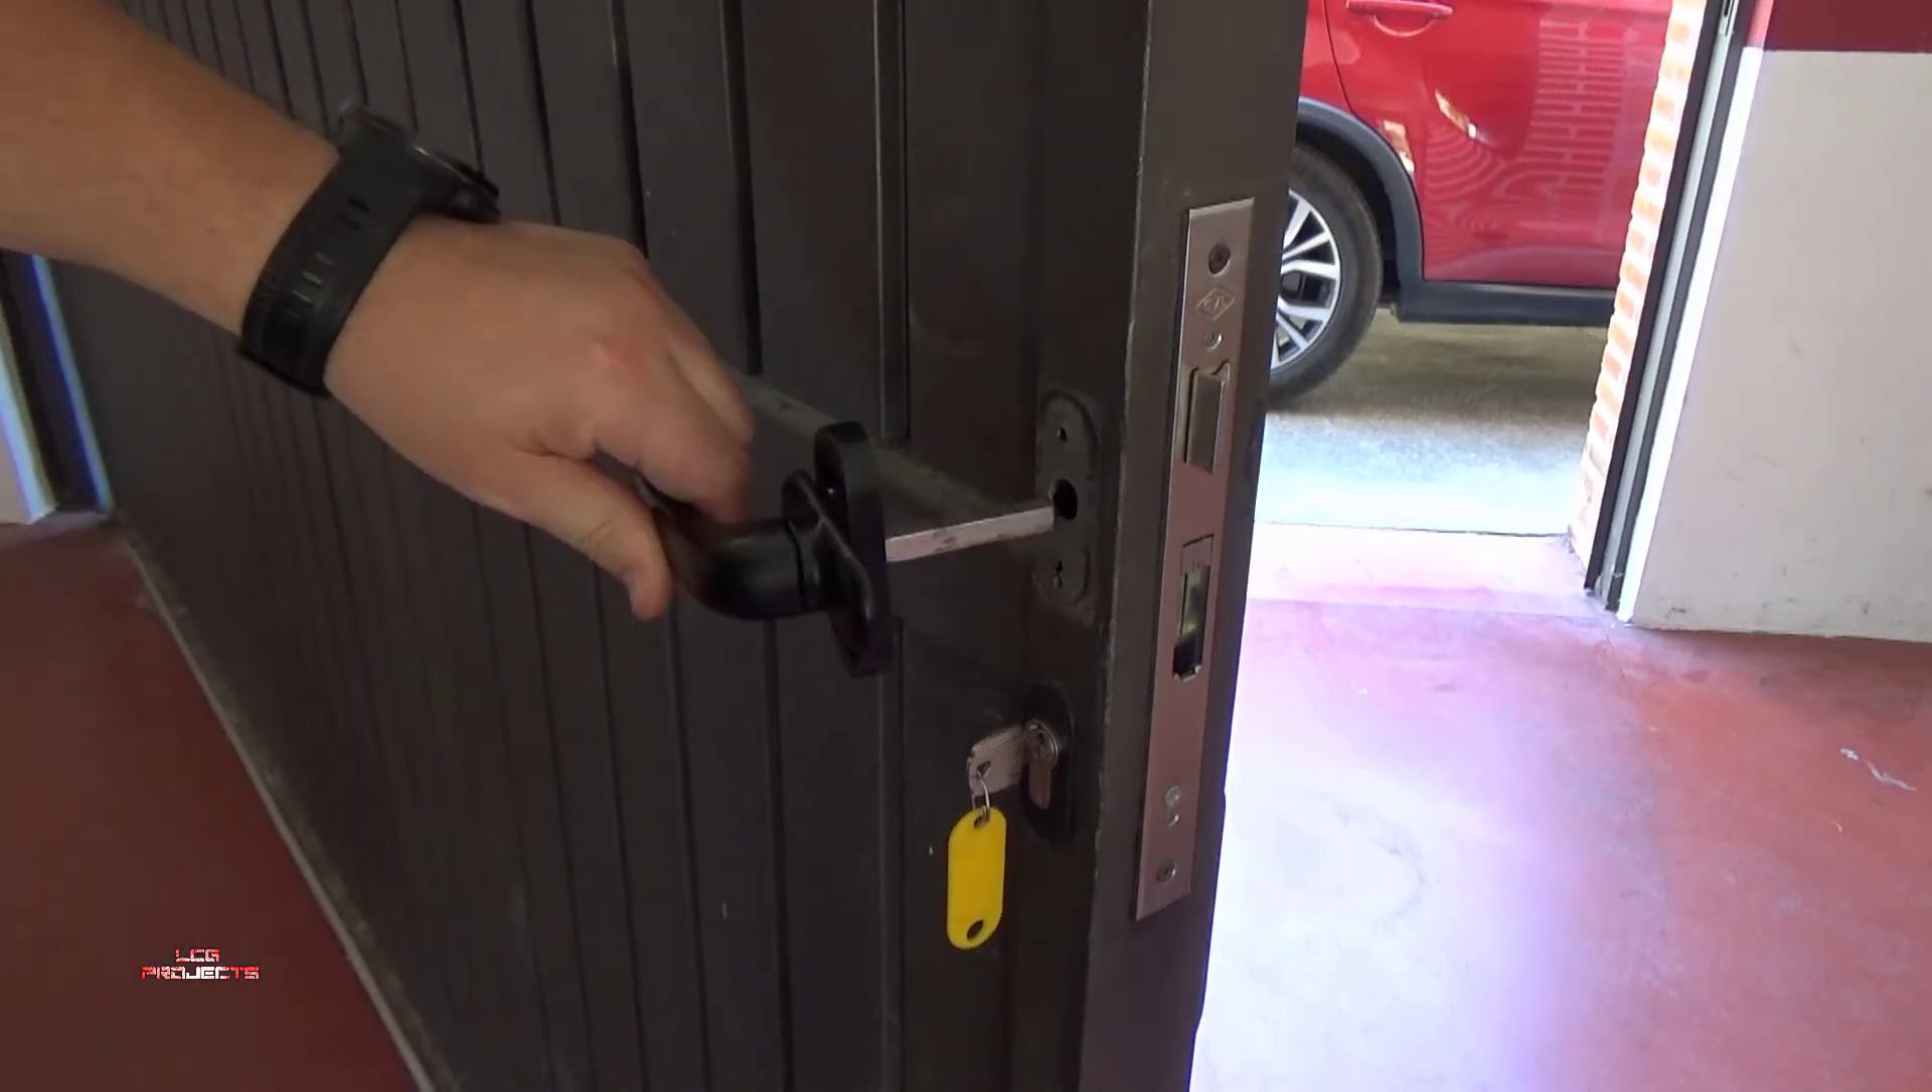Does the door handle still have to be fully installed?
Yes.